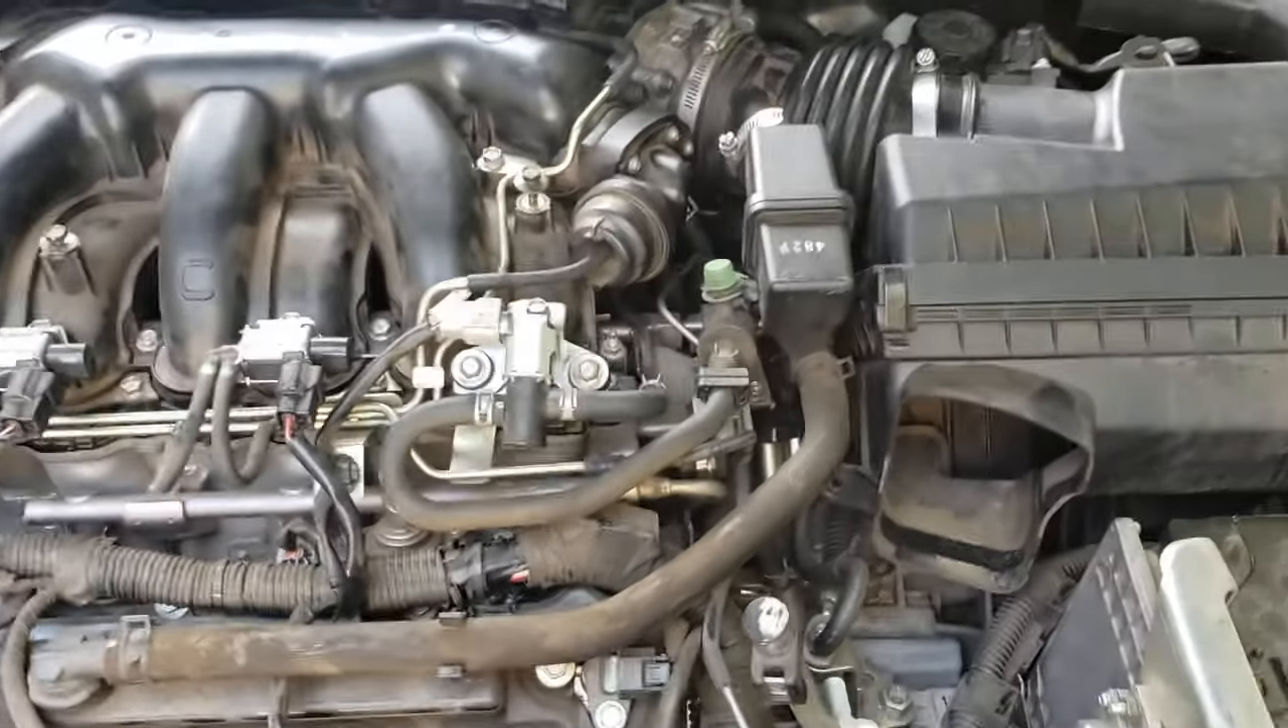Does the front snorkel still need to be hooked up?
Yes.